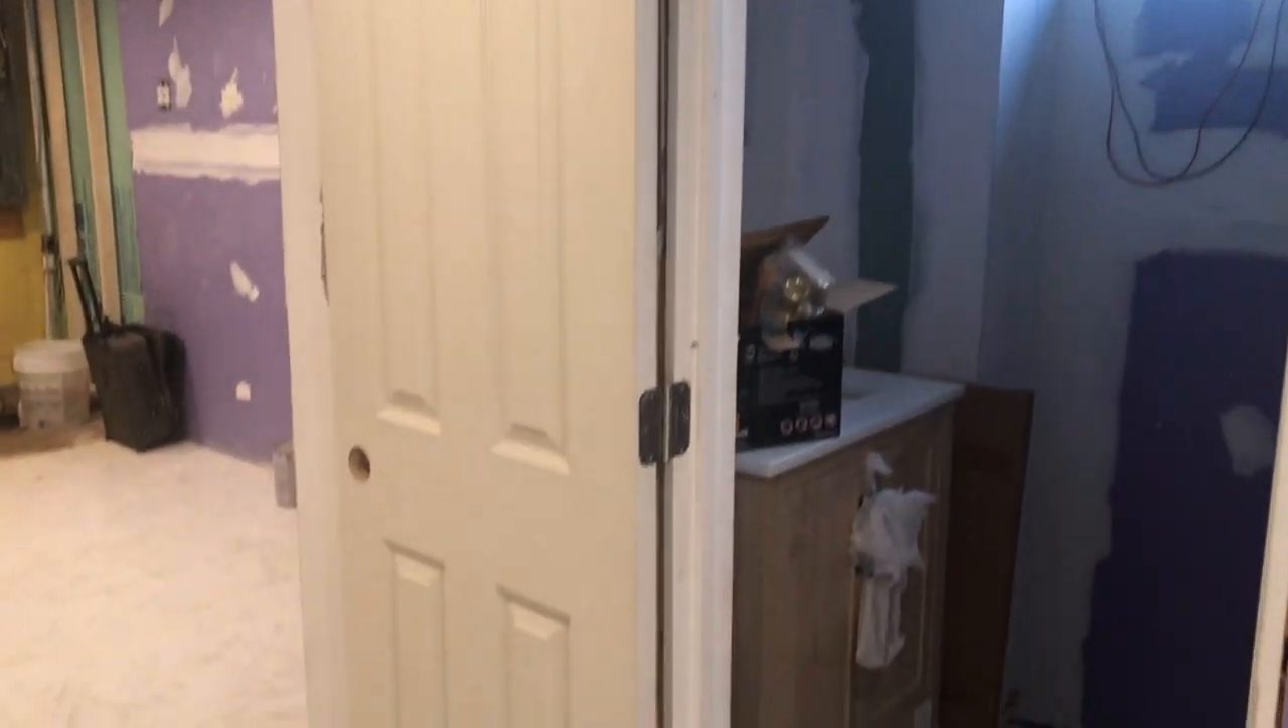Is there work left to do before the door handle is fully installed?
Yes.